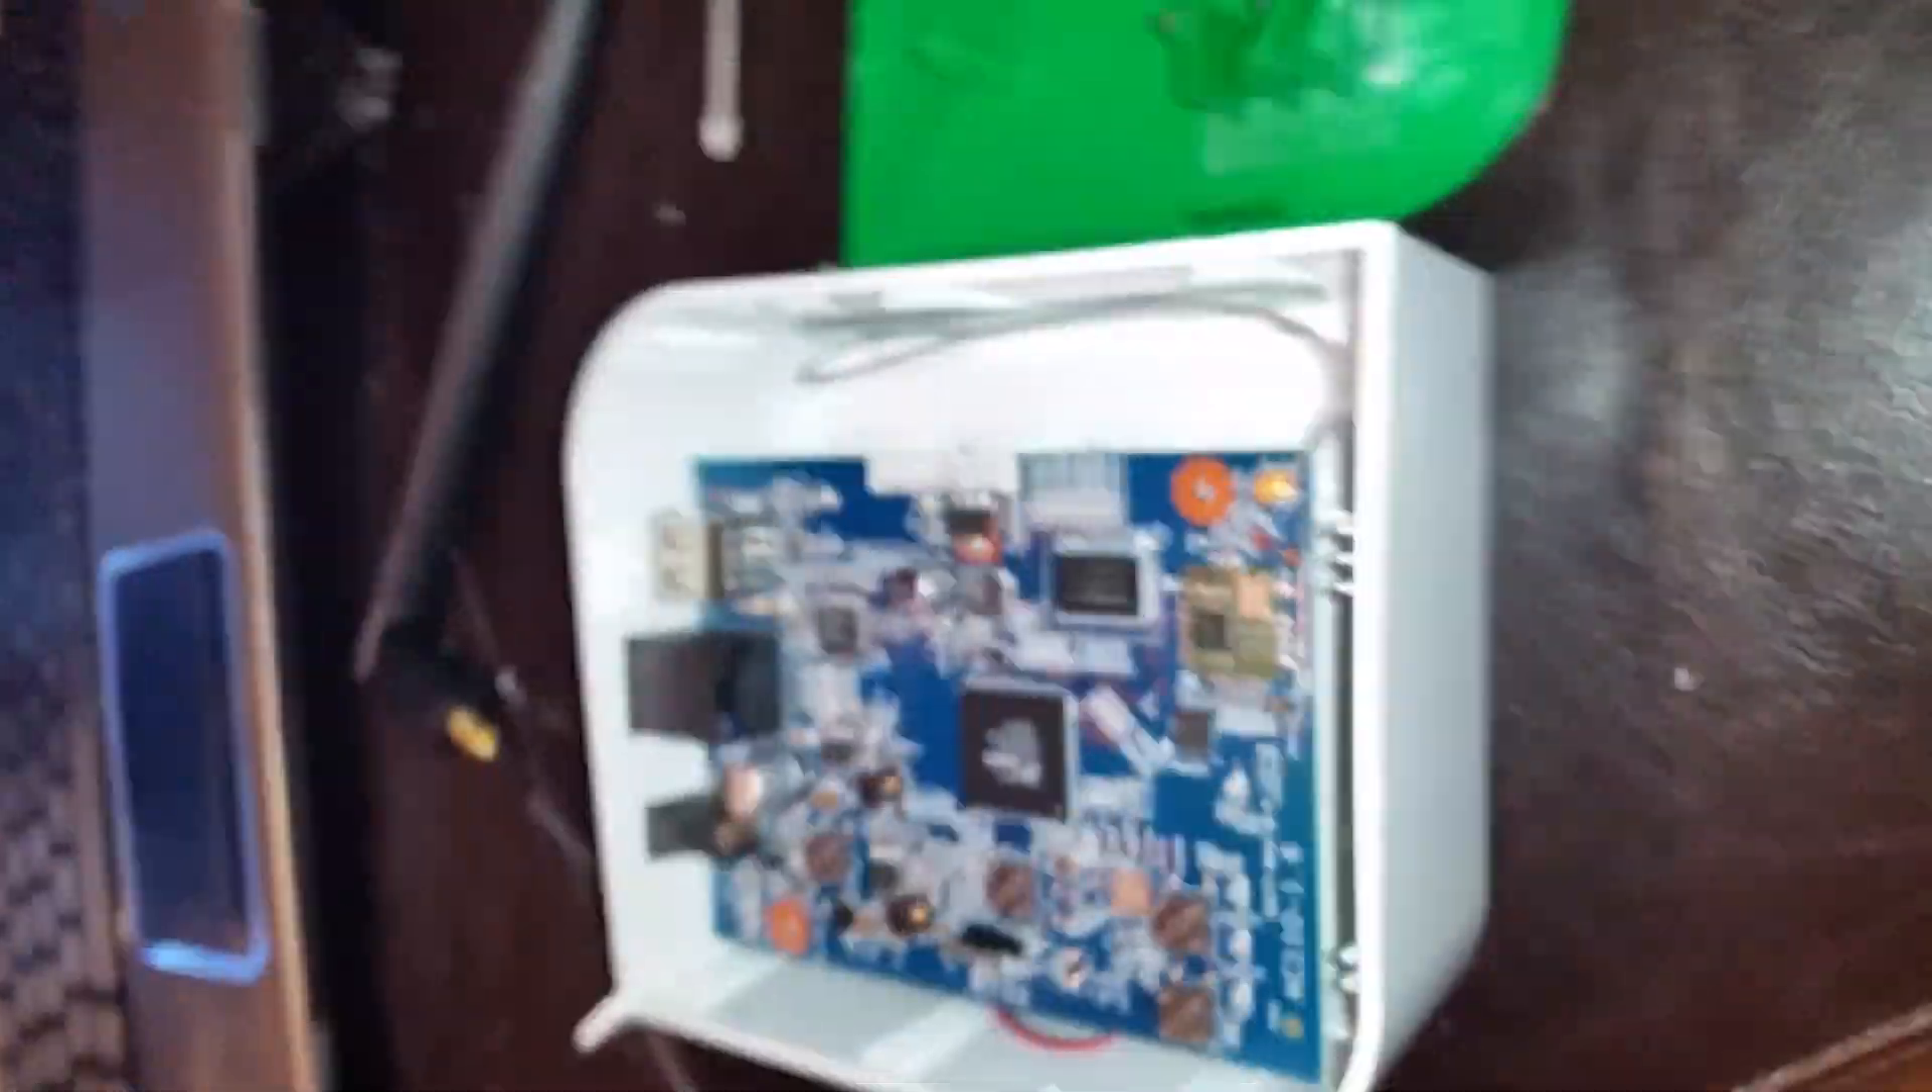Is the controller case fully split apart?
Yes.